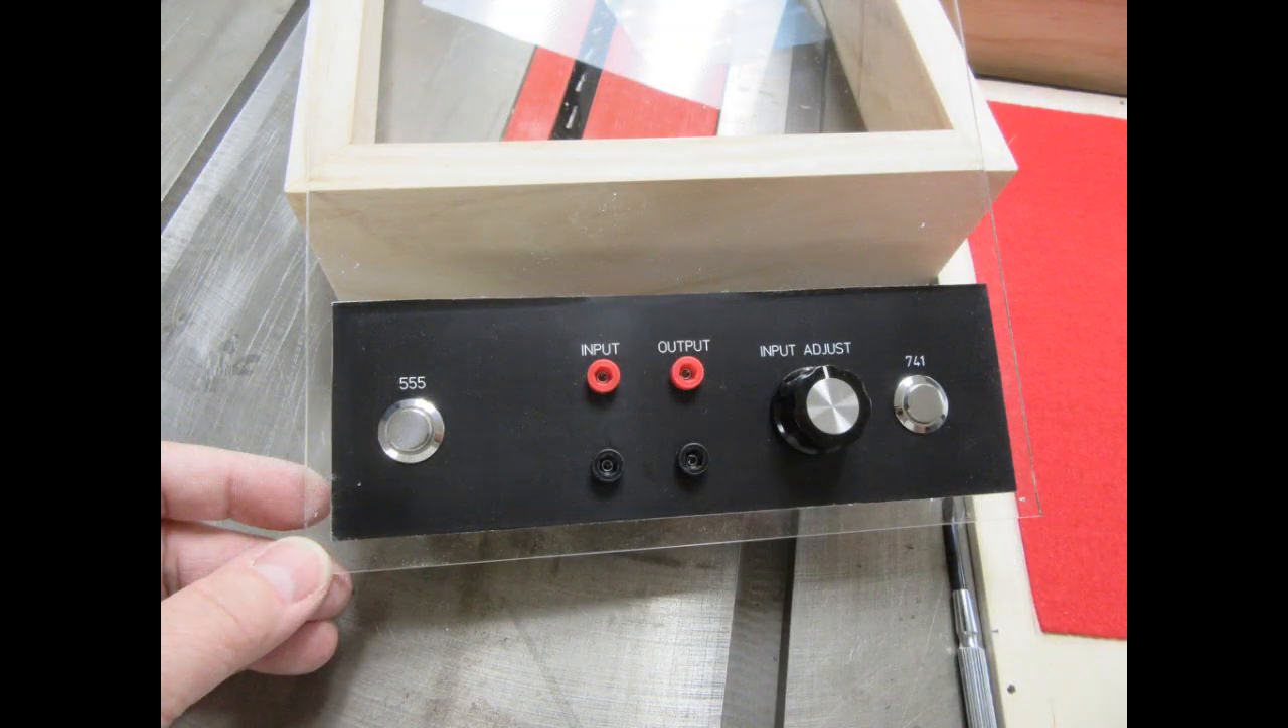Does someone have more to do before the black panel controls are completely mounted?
No.